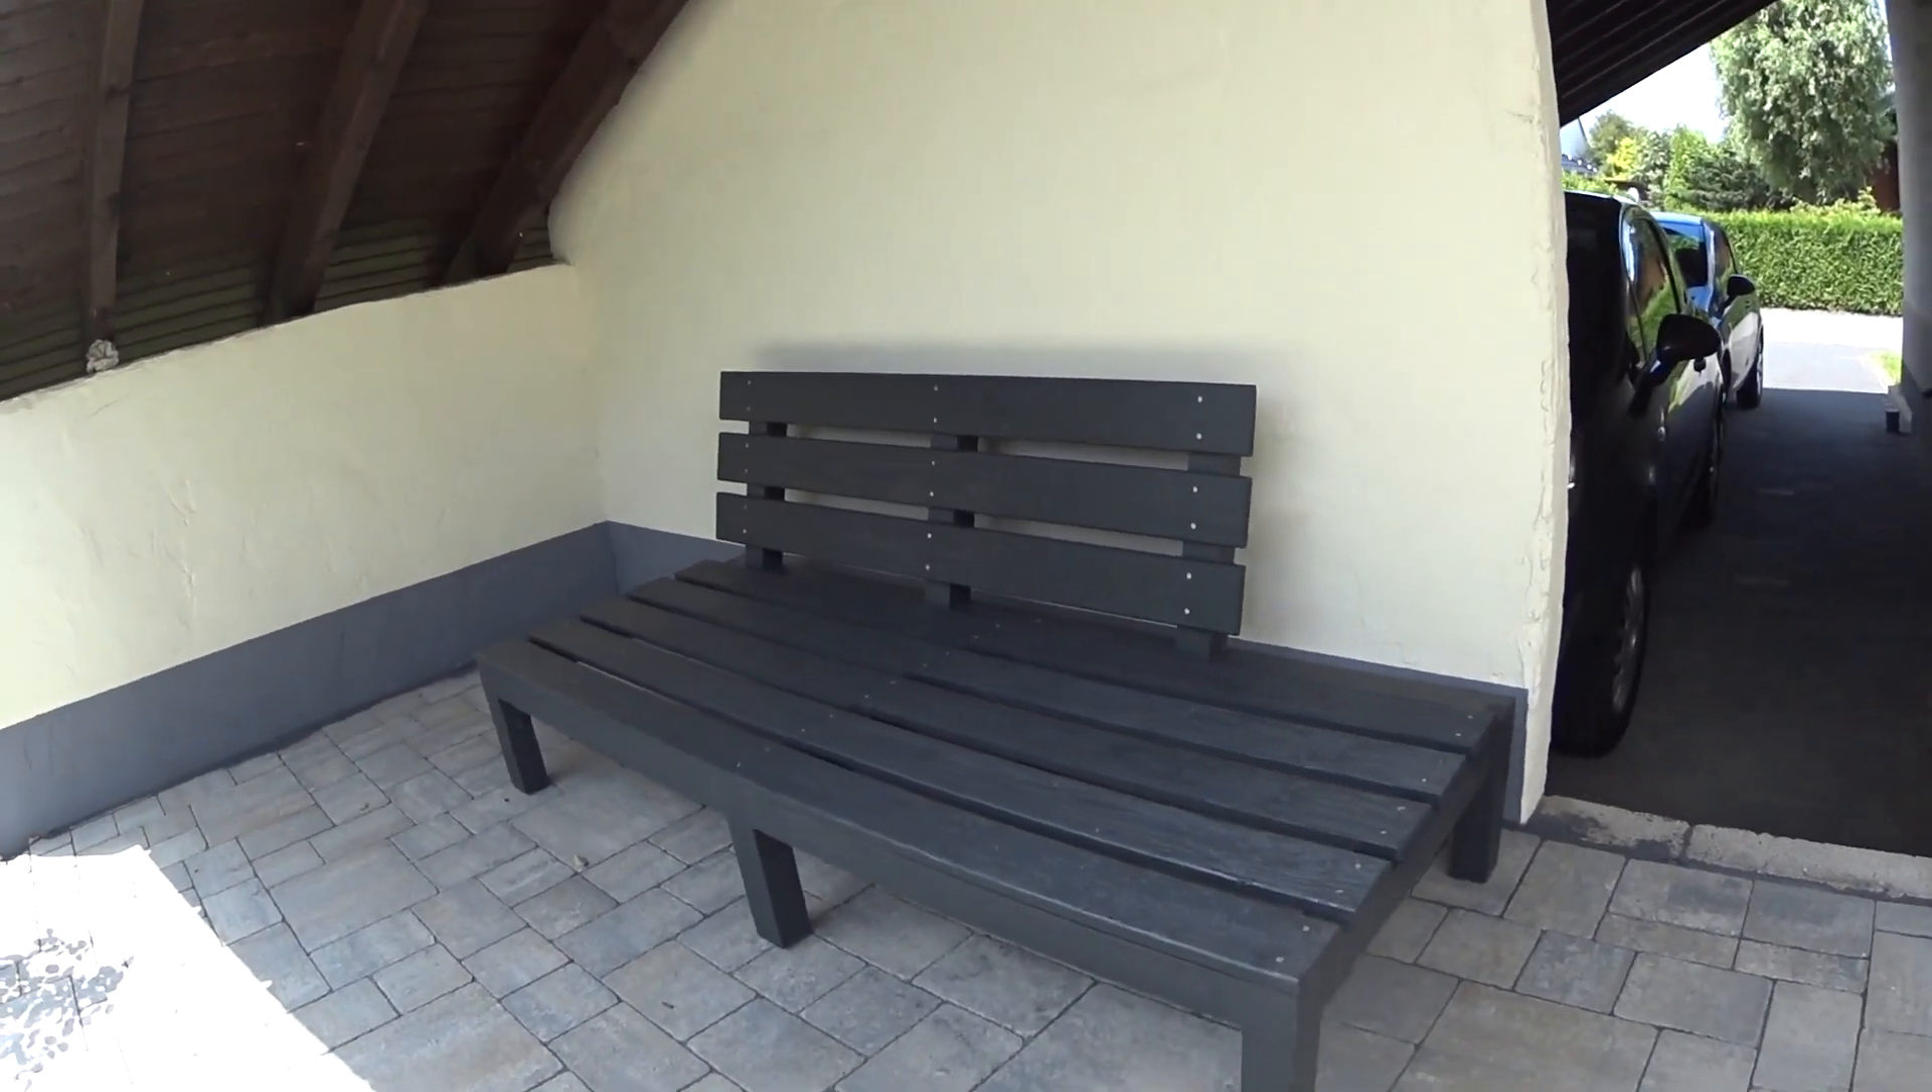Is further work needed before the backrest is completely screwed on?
No.